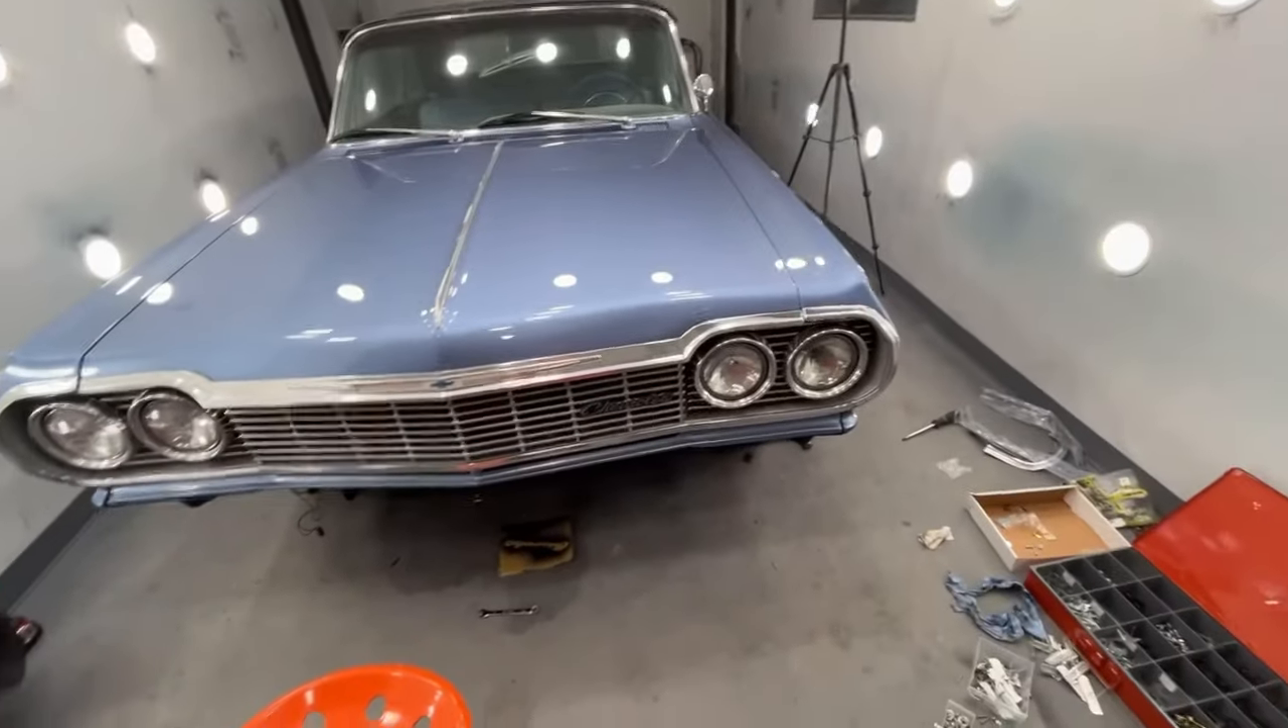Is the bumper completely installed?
No.